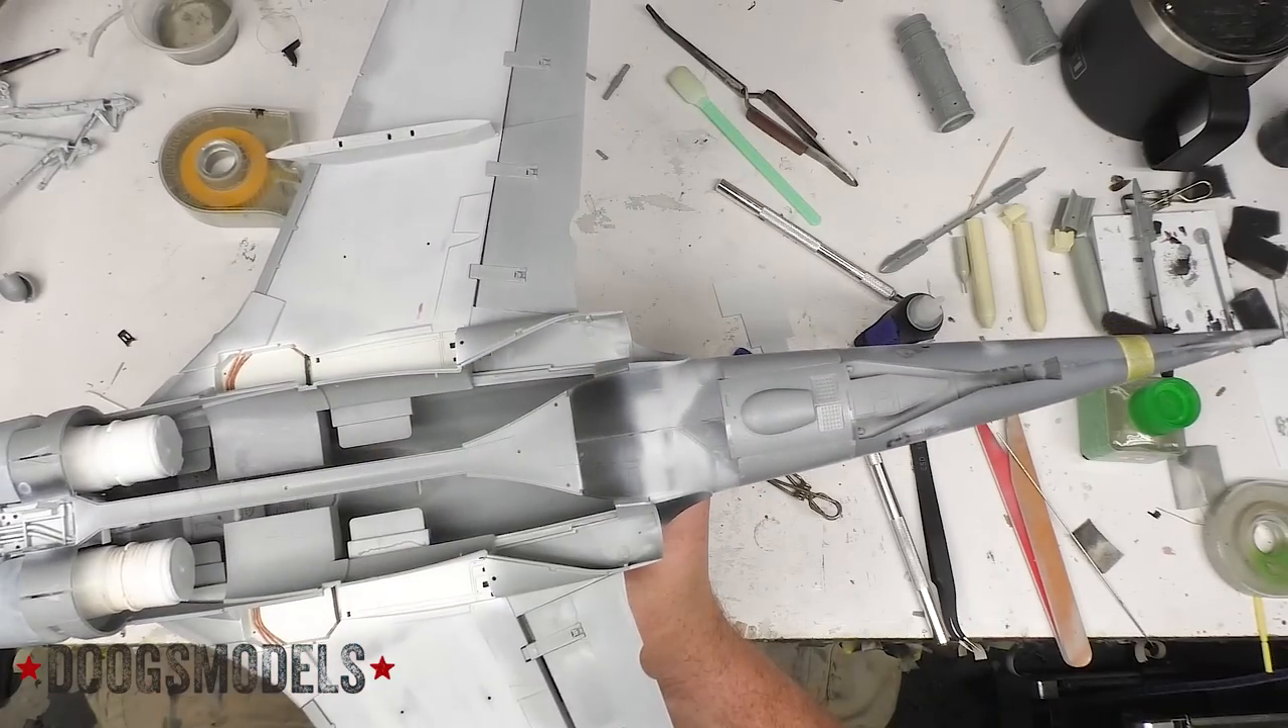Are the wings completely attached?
Yes.